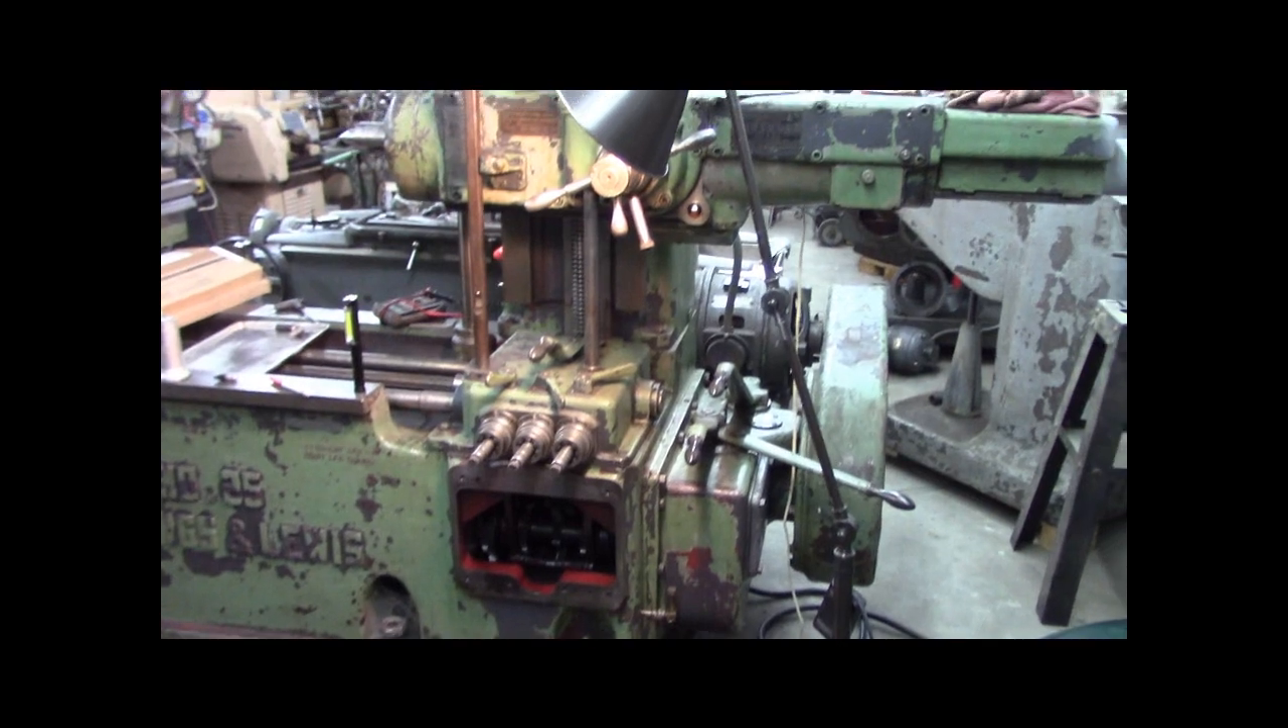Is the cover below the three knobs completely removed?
Yes.